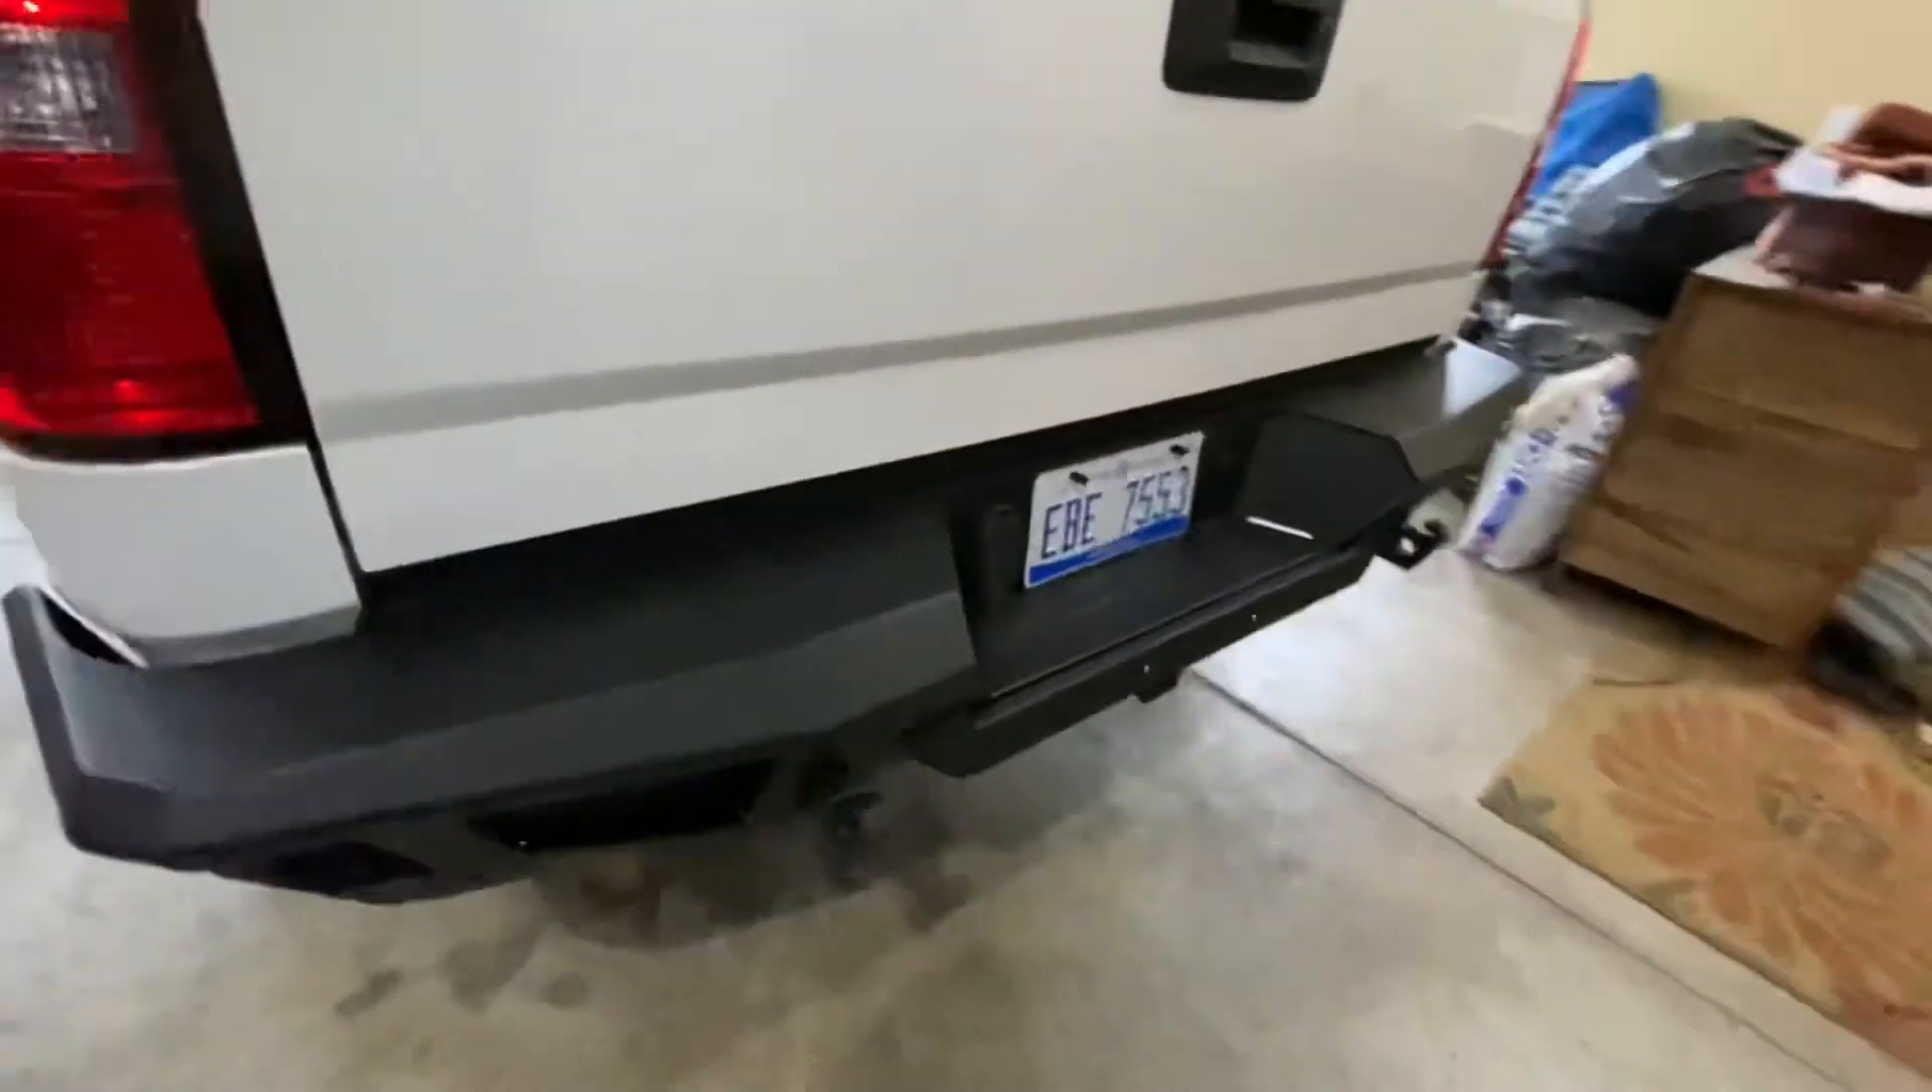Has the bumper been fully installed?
Yes.